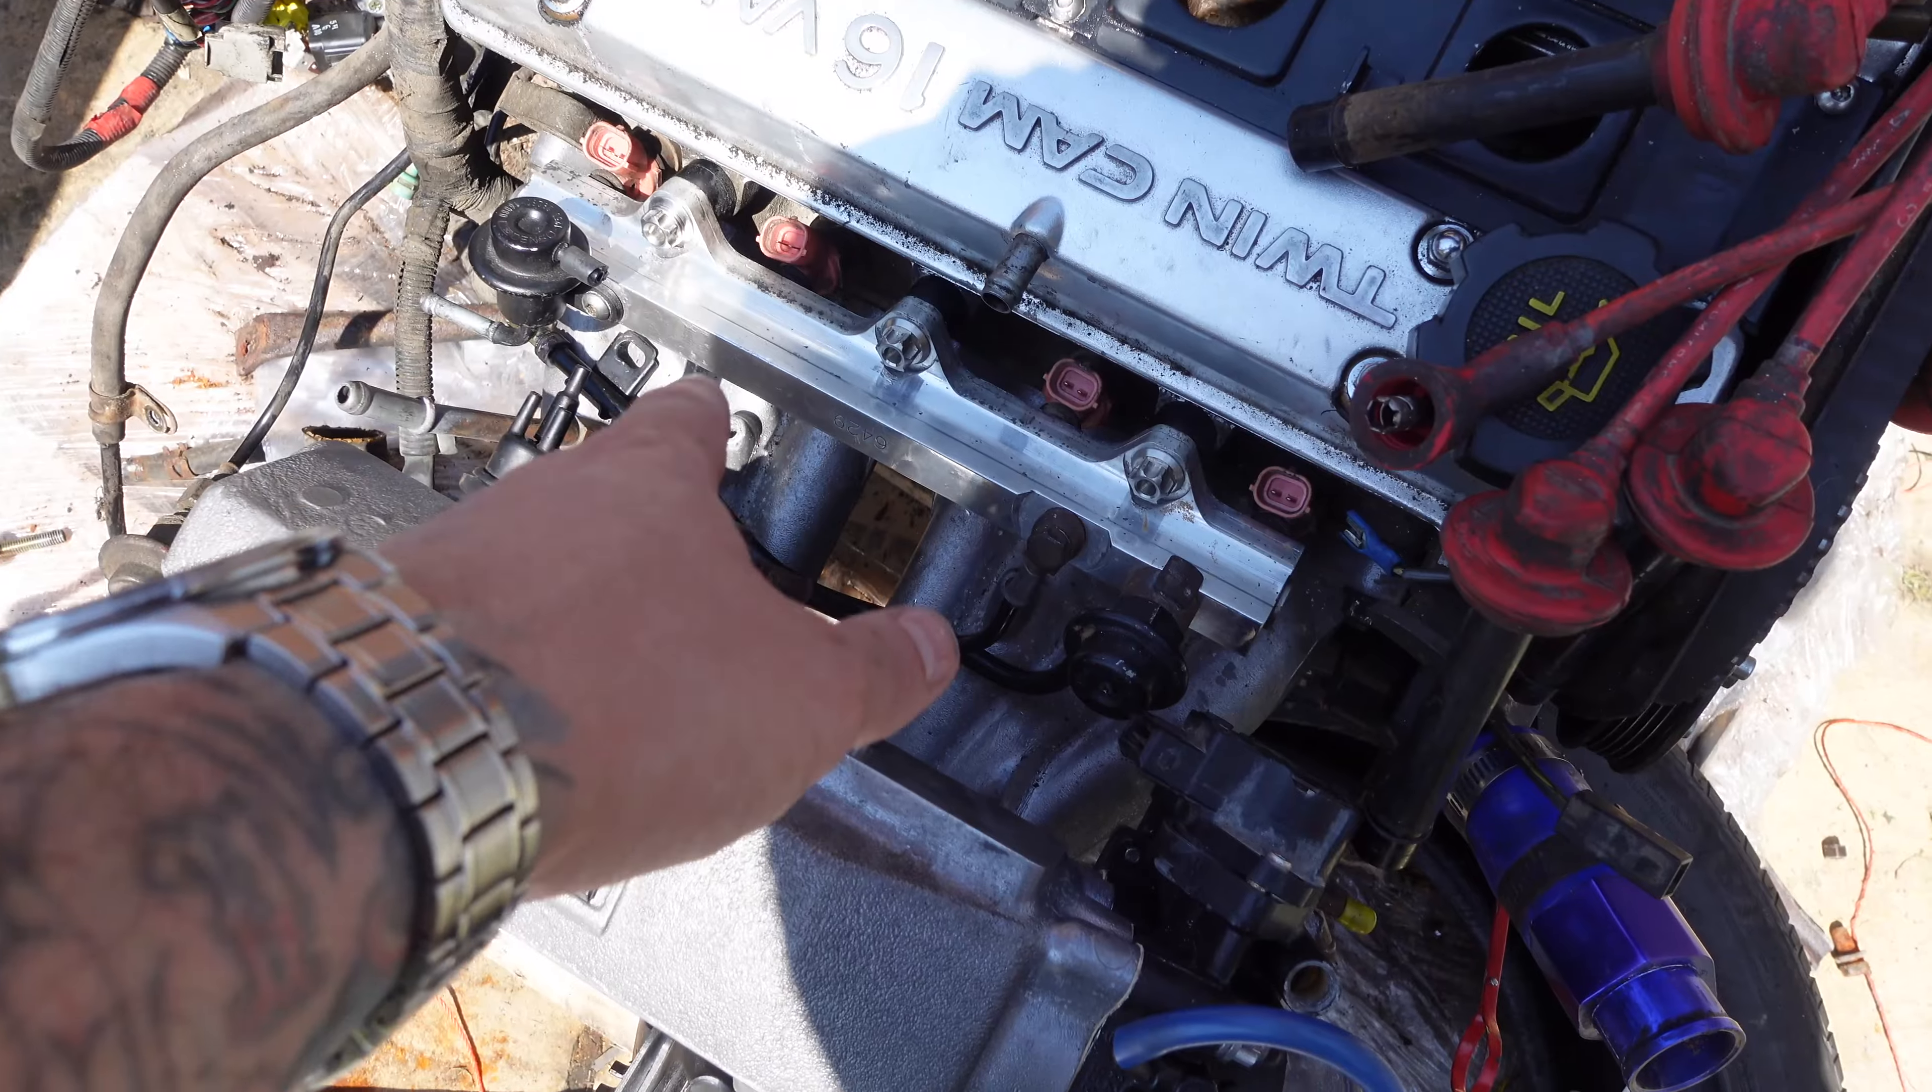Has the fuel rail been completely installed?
Yes.